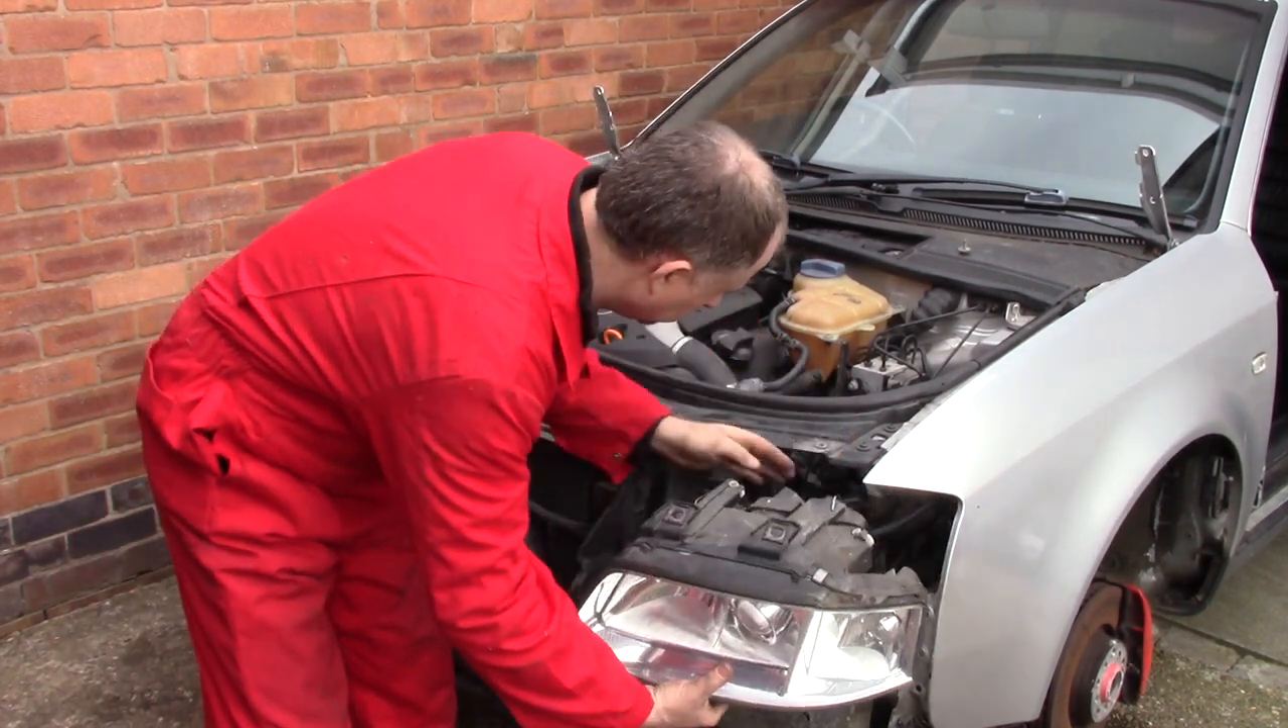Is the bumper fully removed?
Yes.